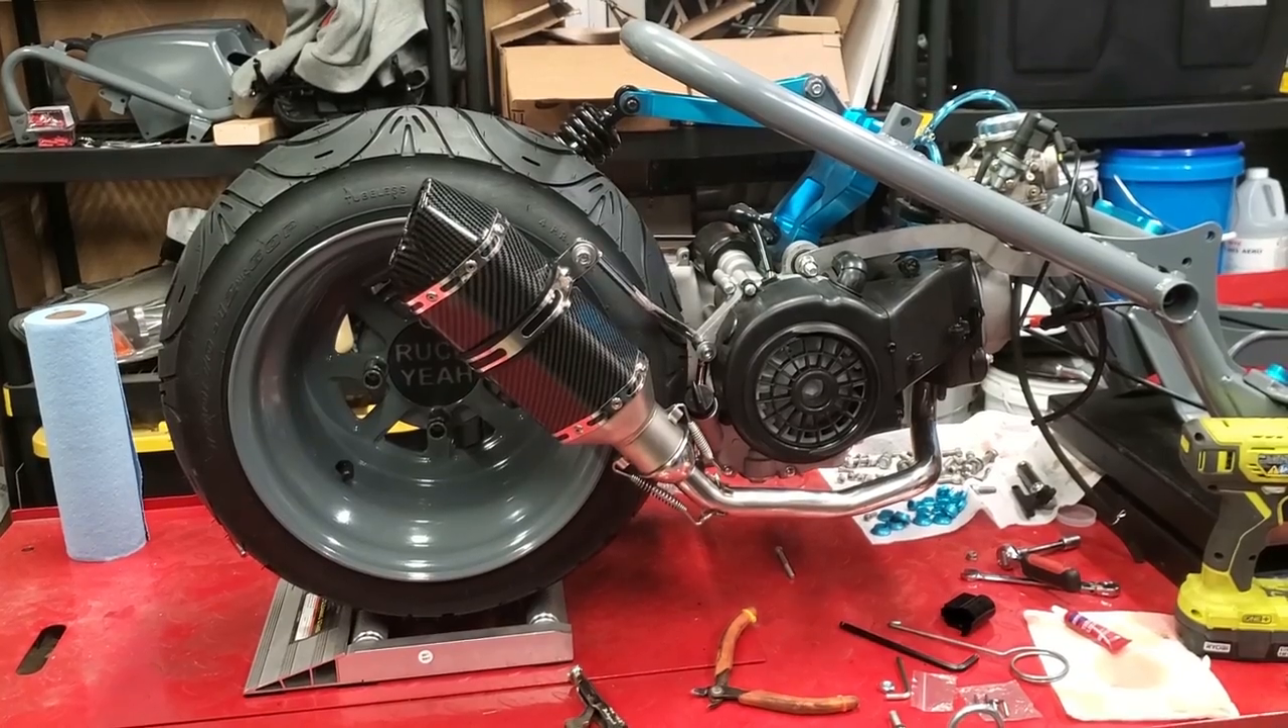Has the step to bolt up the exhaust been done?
Yes.